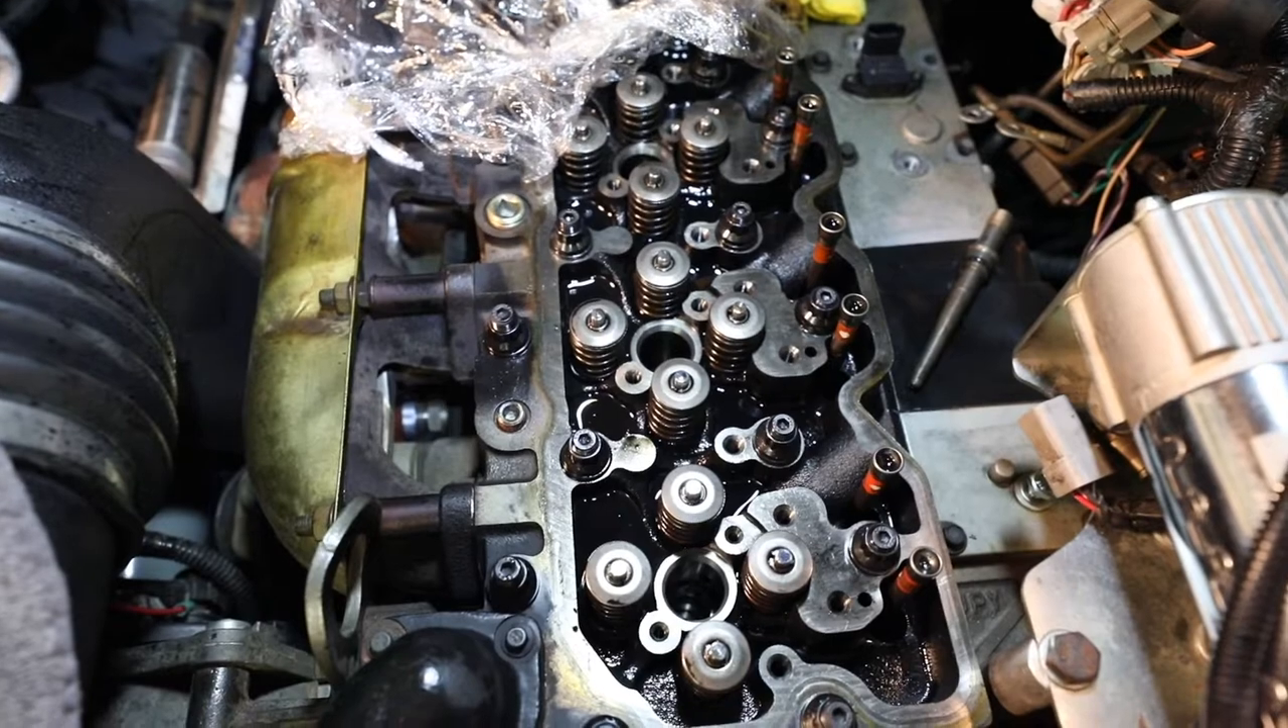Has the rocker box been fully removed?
Yes.